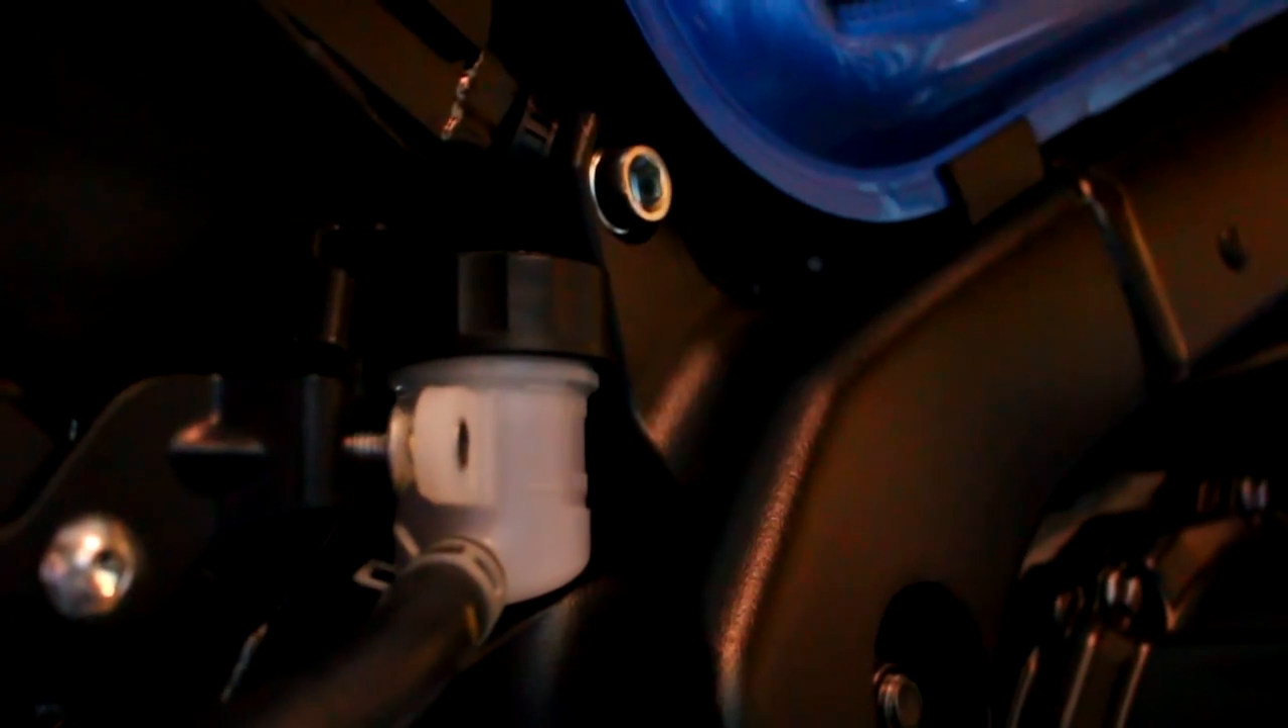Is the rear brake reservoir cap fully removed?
No.